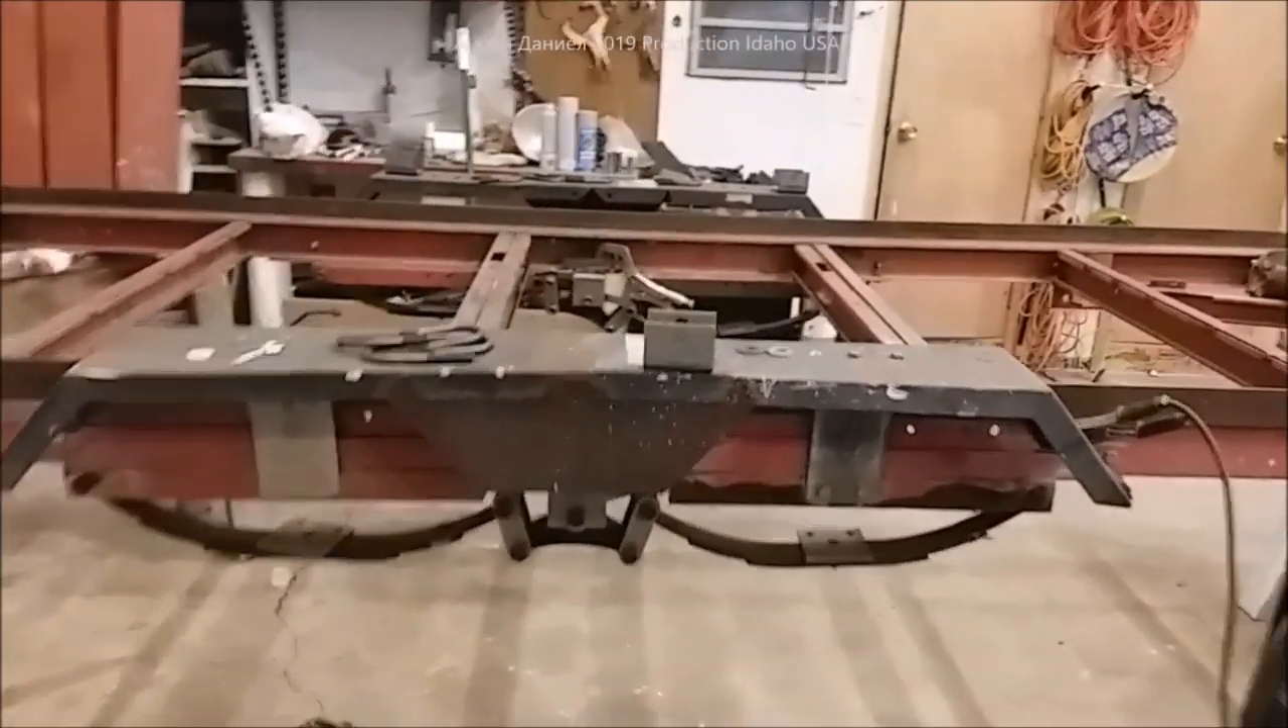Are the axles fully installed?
No.